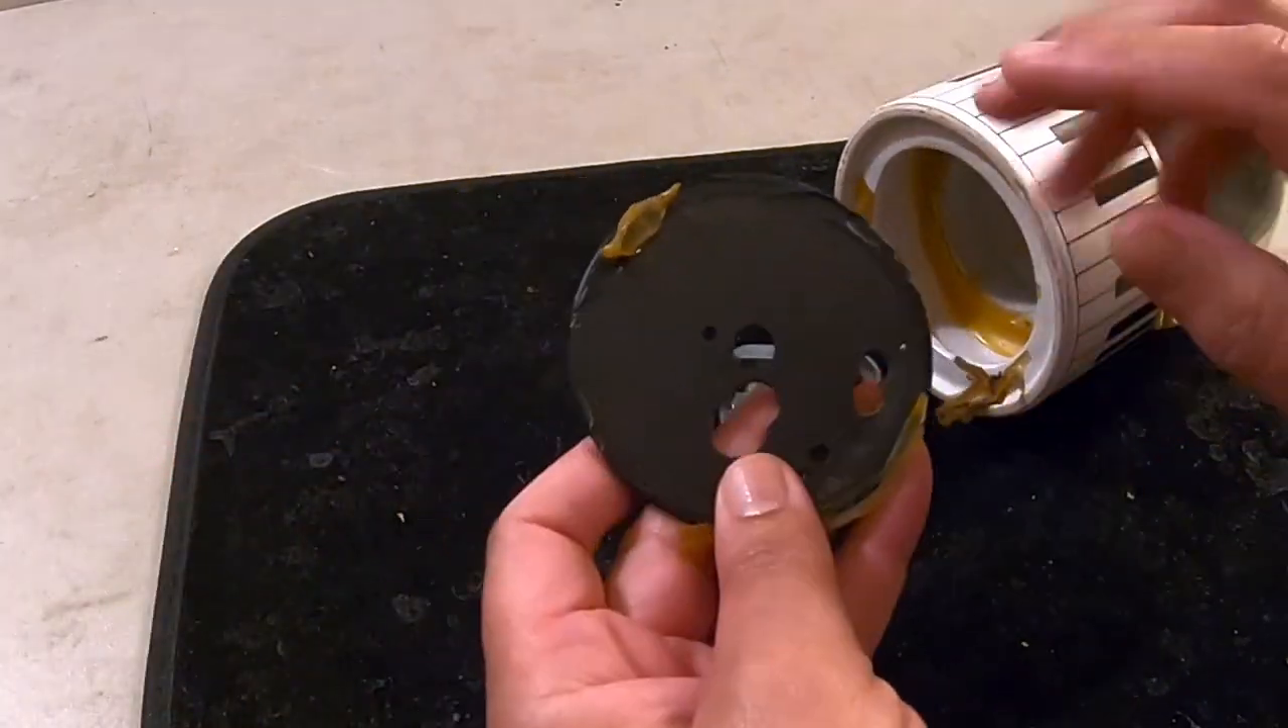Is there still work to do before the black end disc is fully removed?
No.